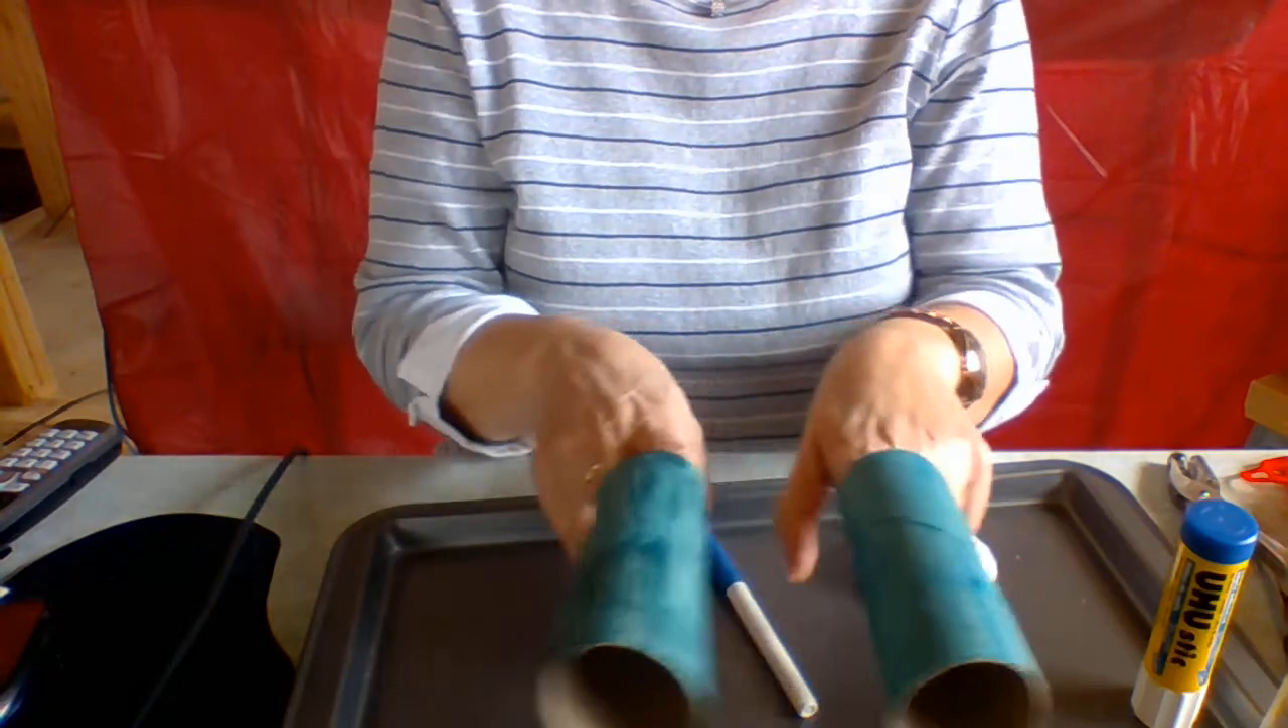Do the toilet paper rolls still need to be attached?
Yes.